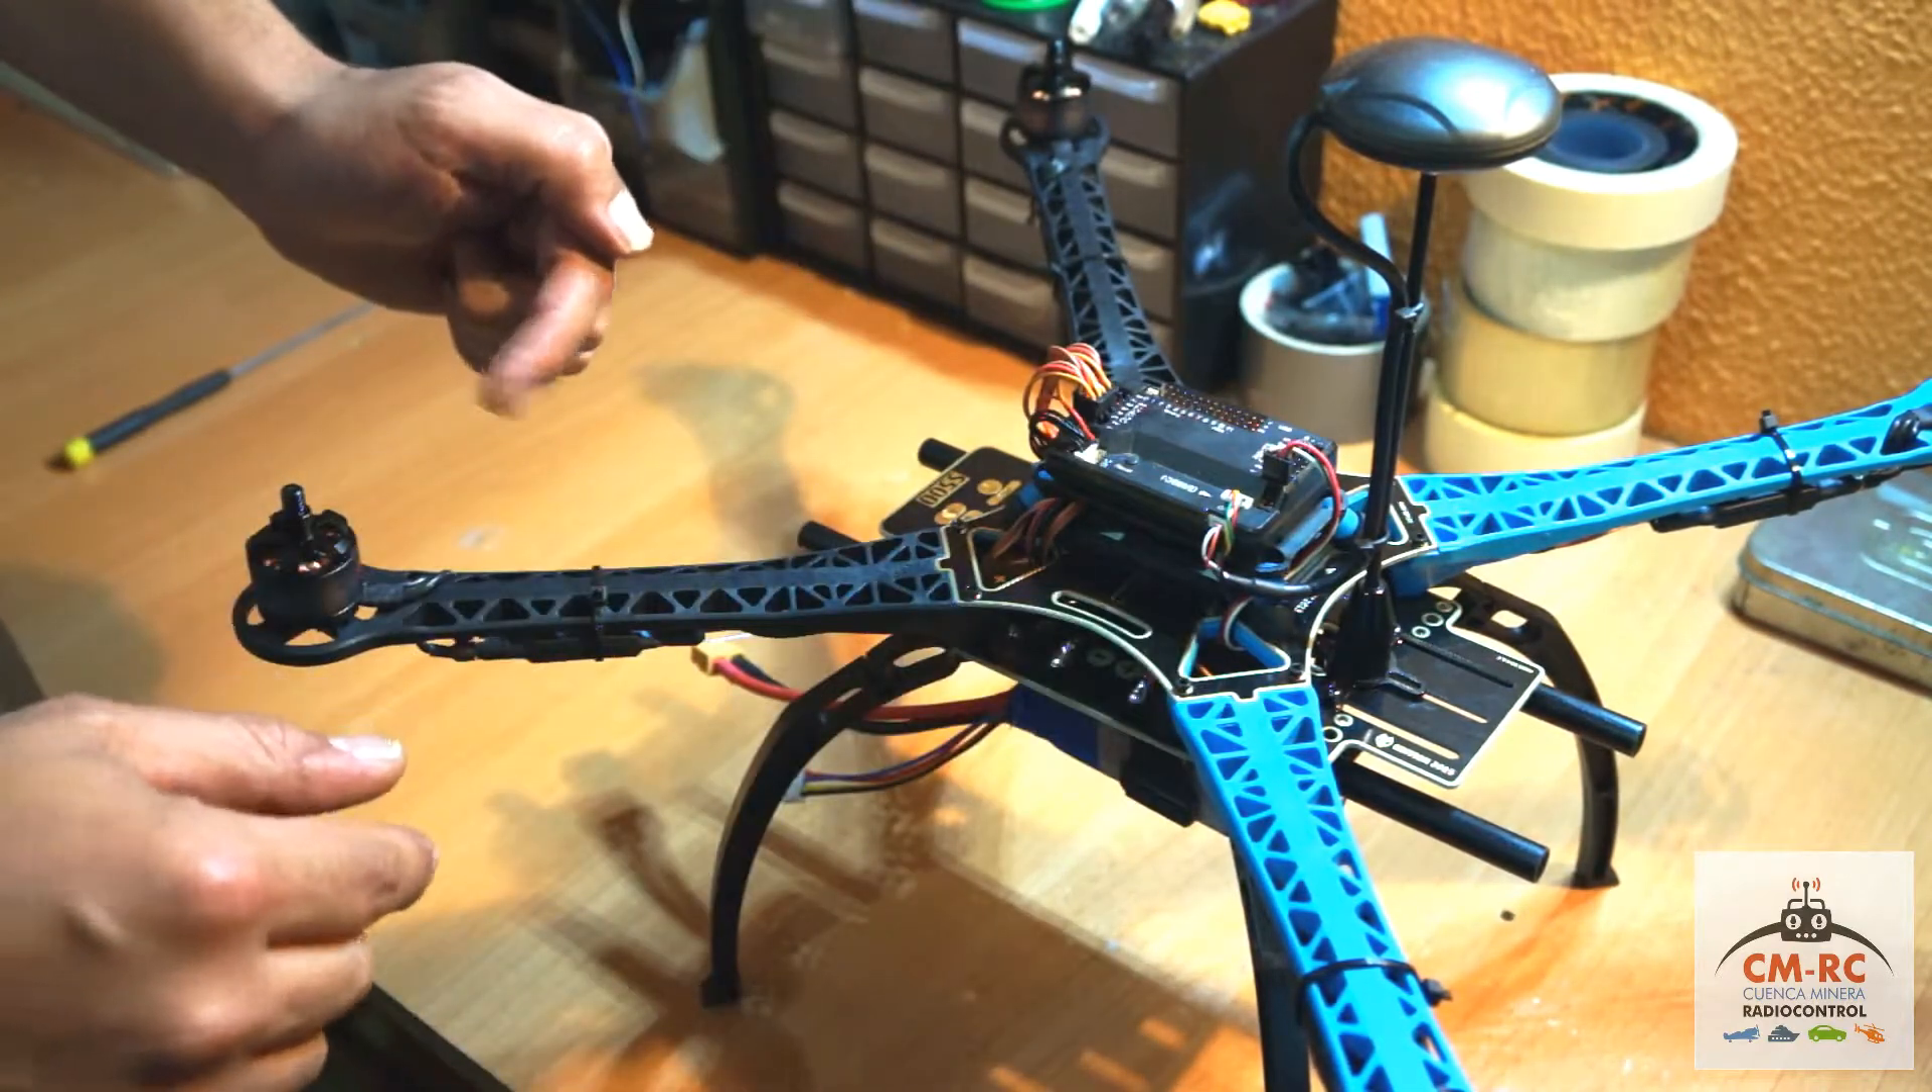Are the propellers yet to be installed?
Yes.